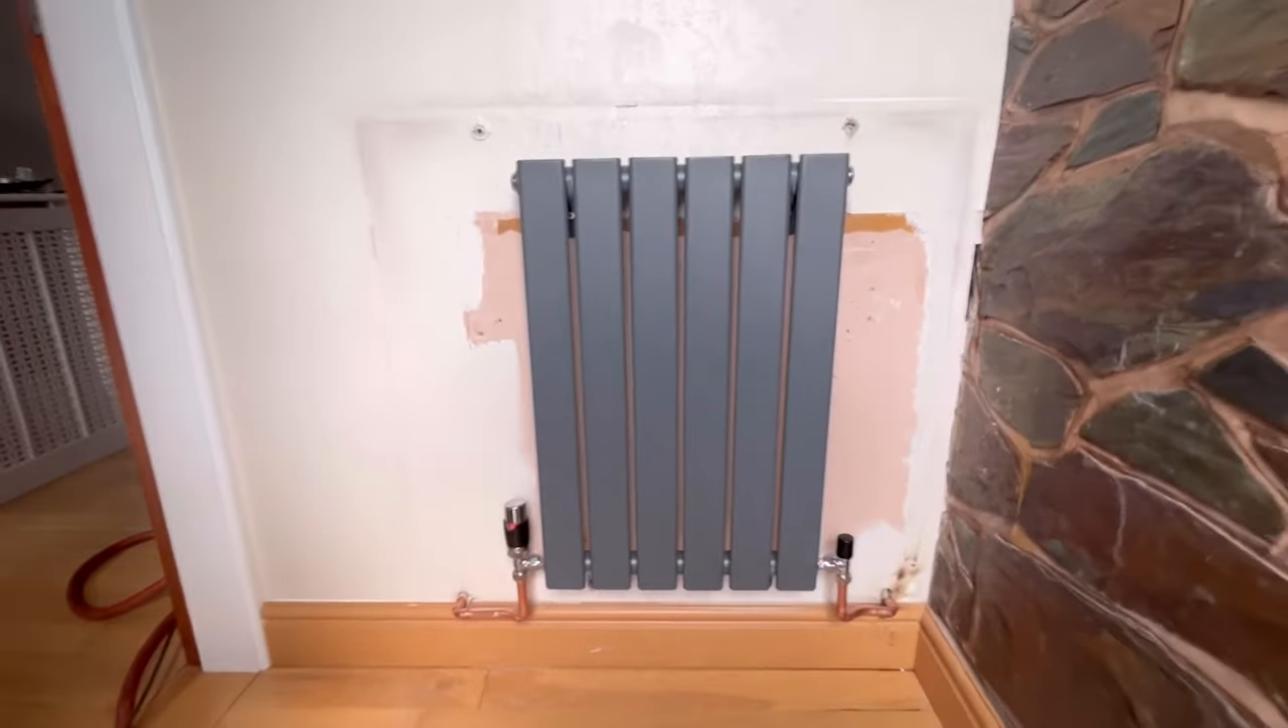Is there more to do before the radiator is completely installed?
No.